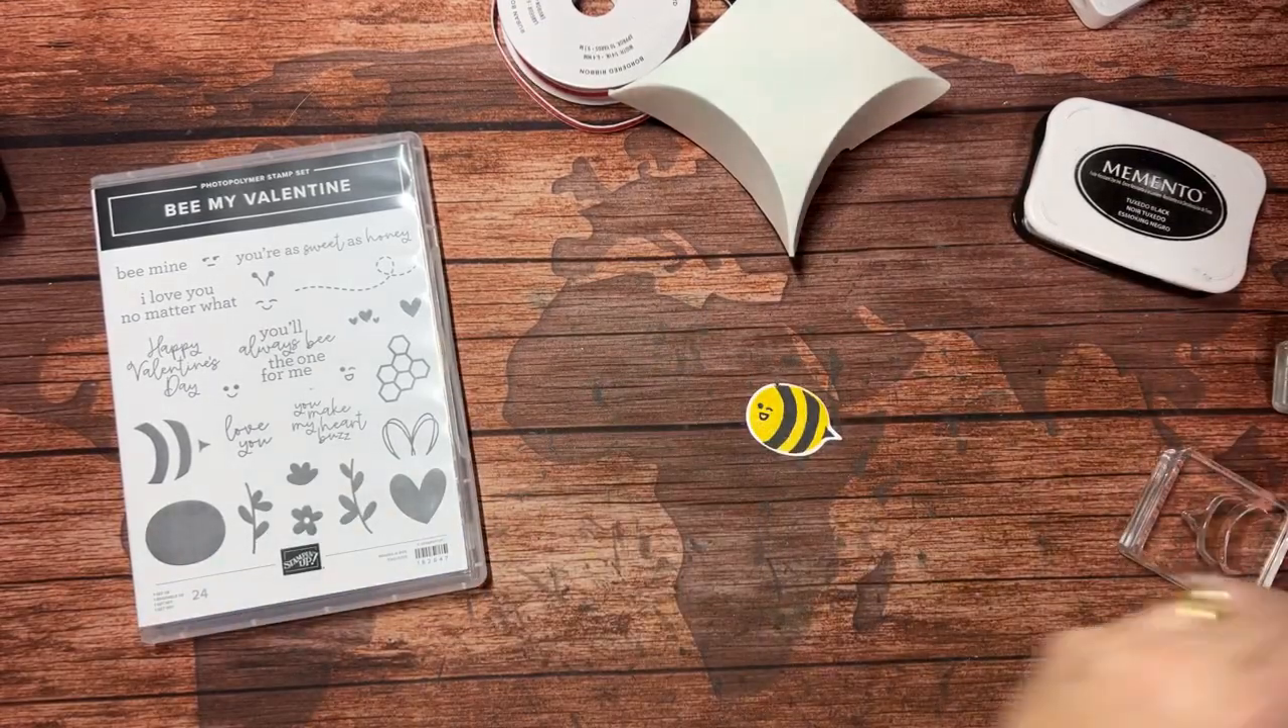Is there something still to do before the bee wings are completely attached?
Yes.